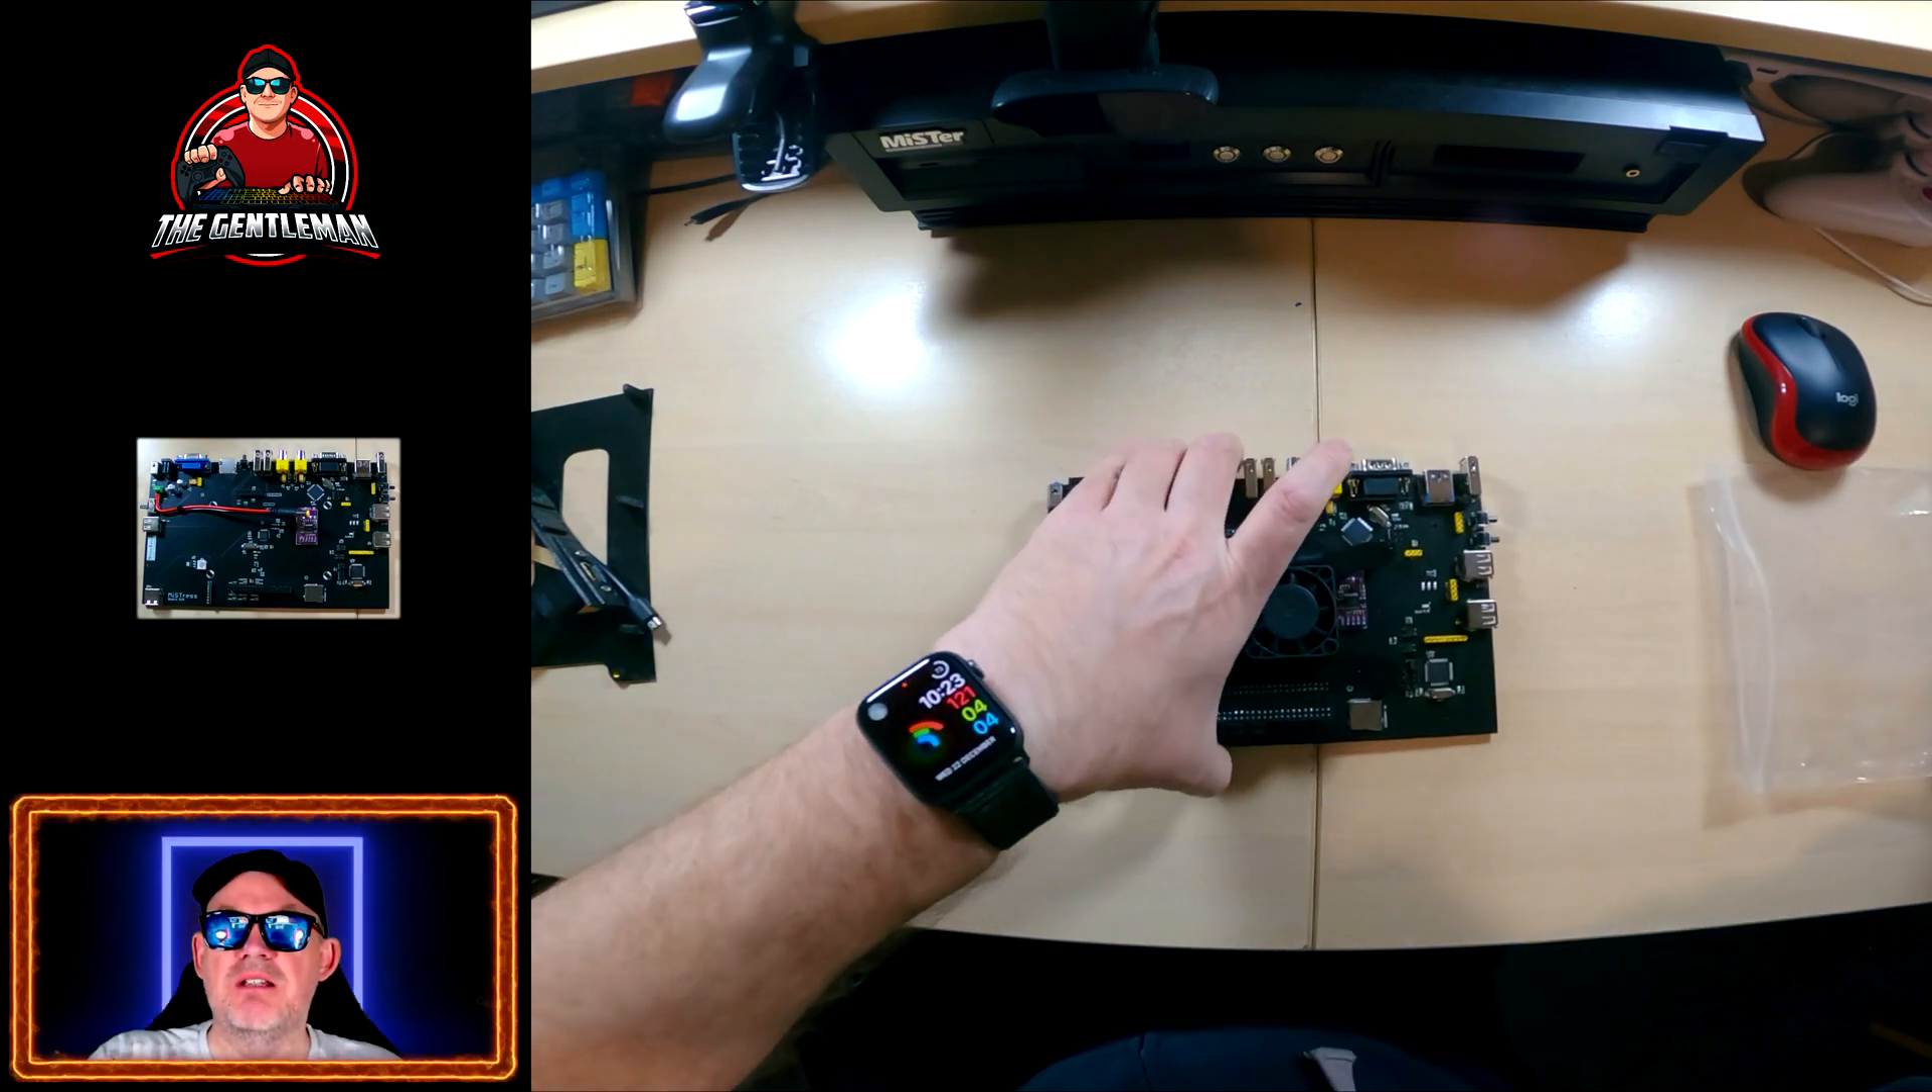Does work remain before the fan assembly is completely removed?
Yes.